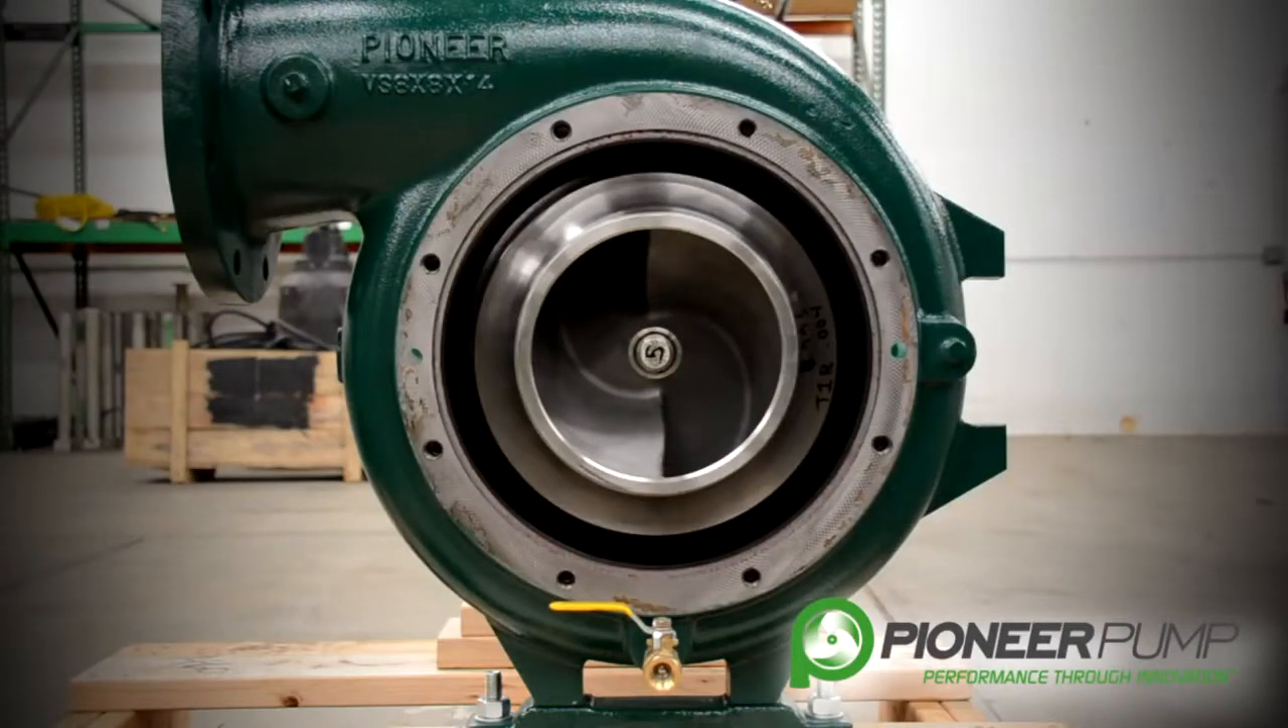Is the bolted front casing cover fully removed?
Yes.